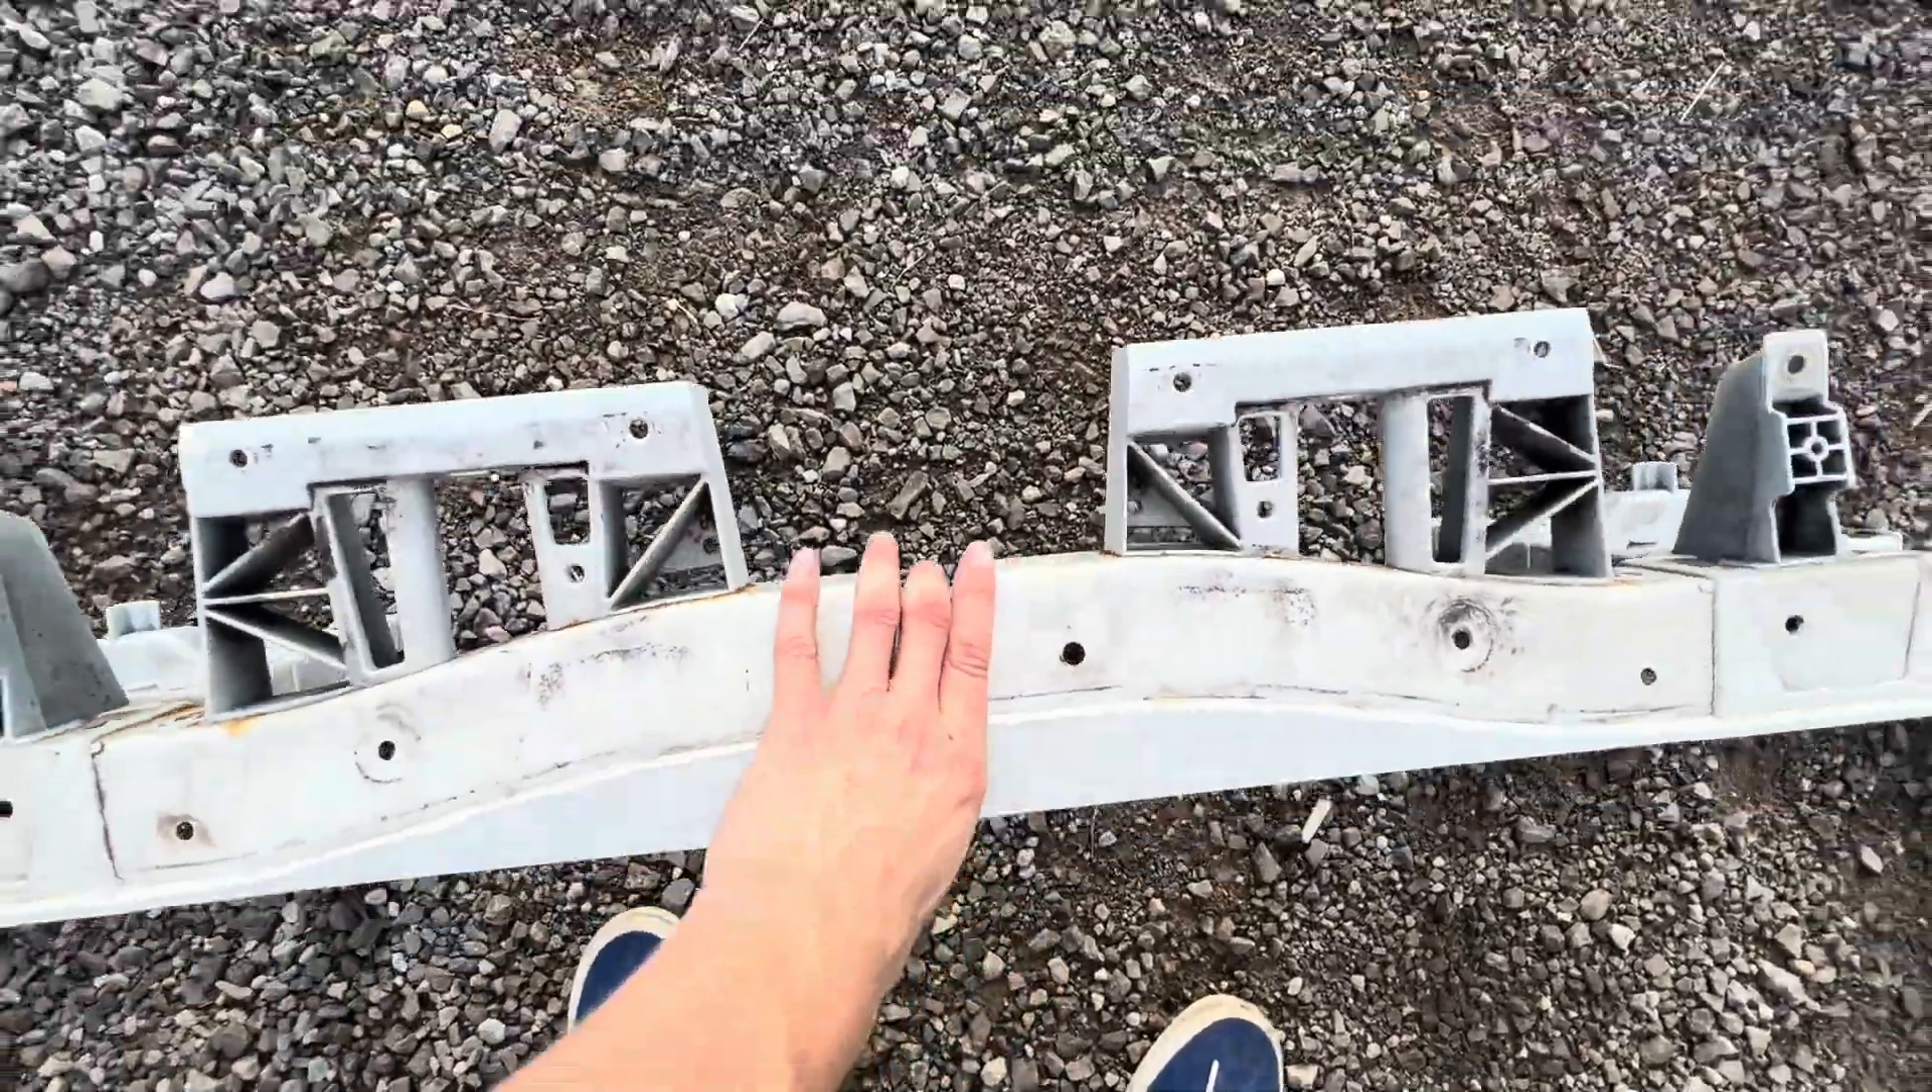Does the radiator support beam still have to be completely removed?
No.